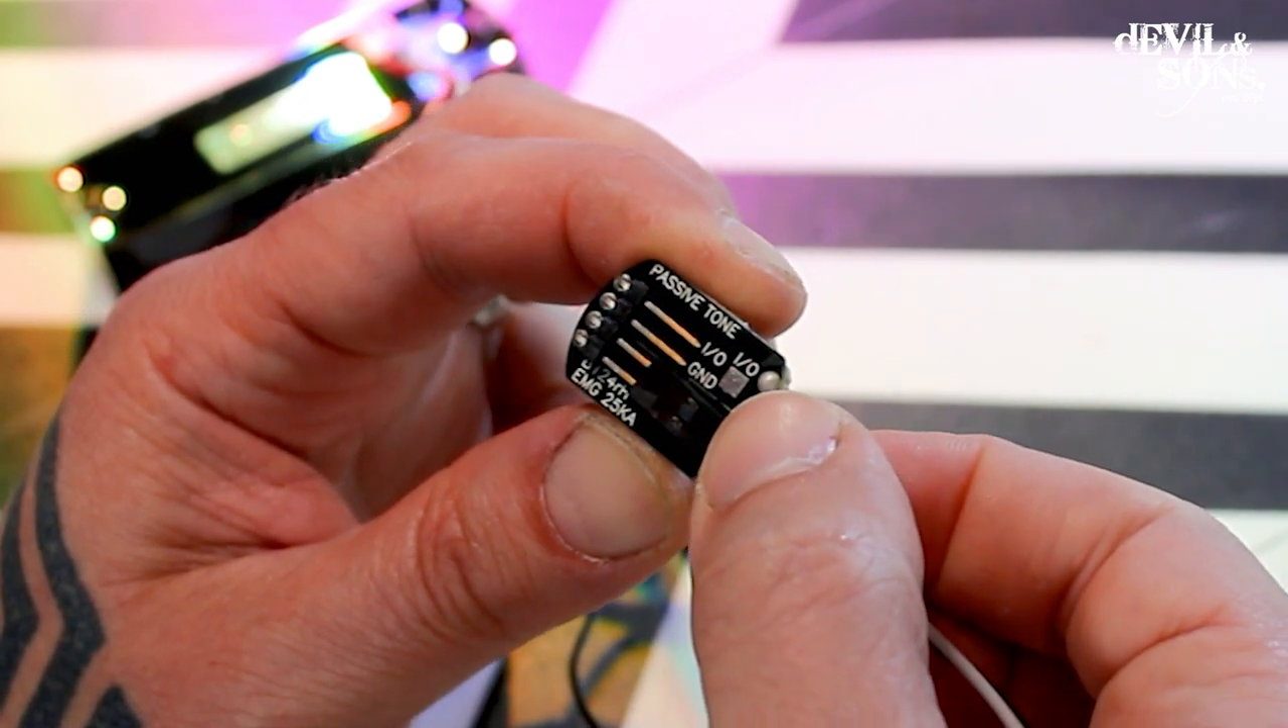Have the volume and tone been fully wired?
No.